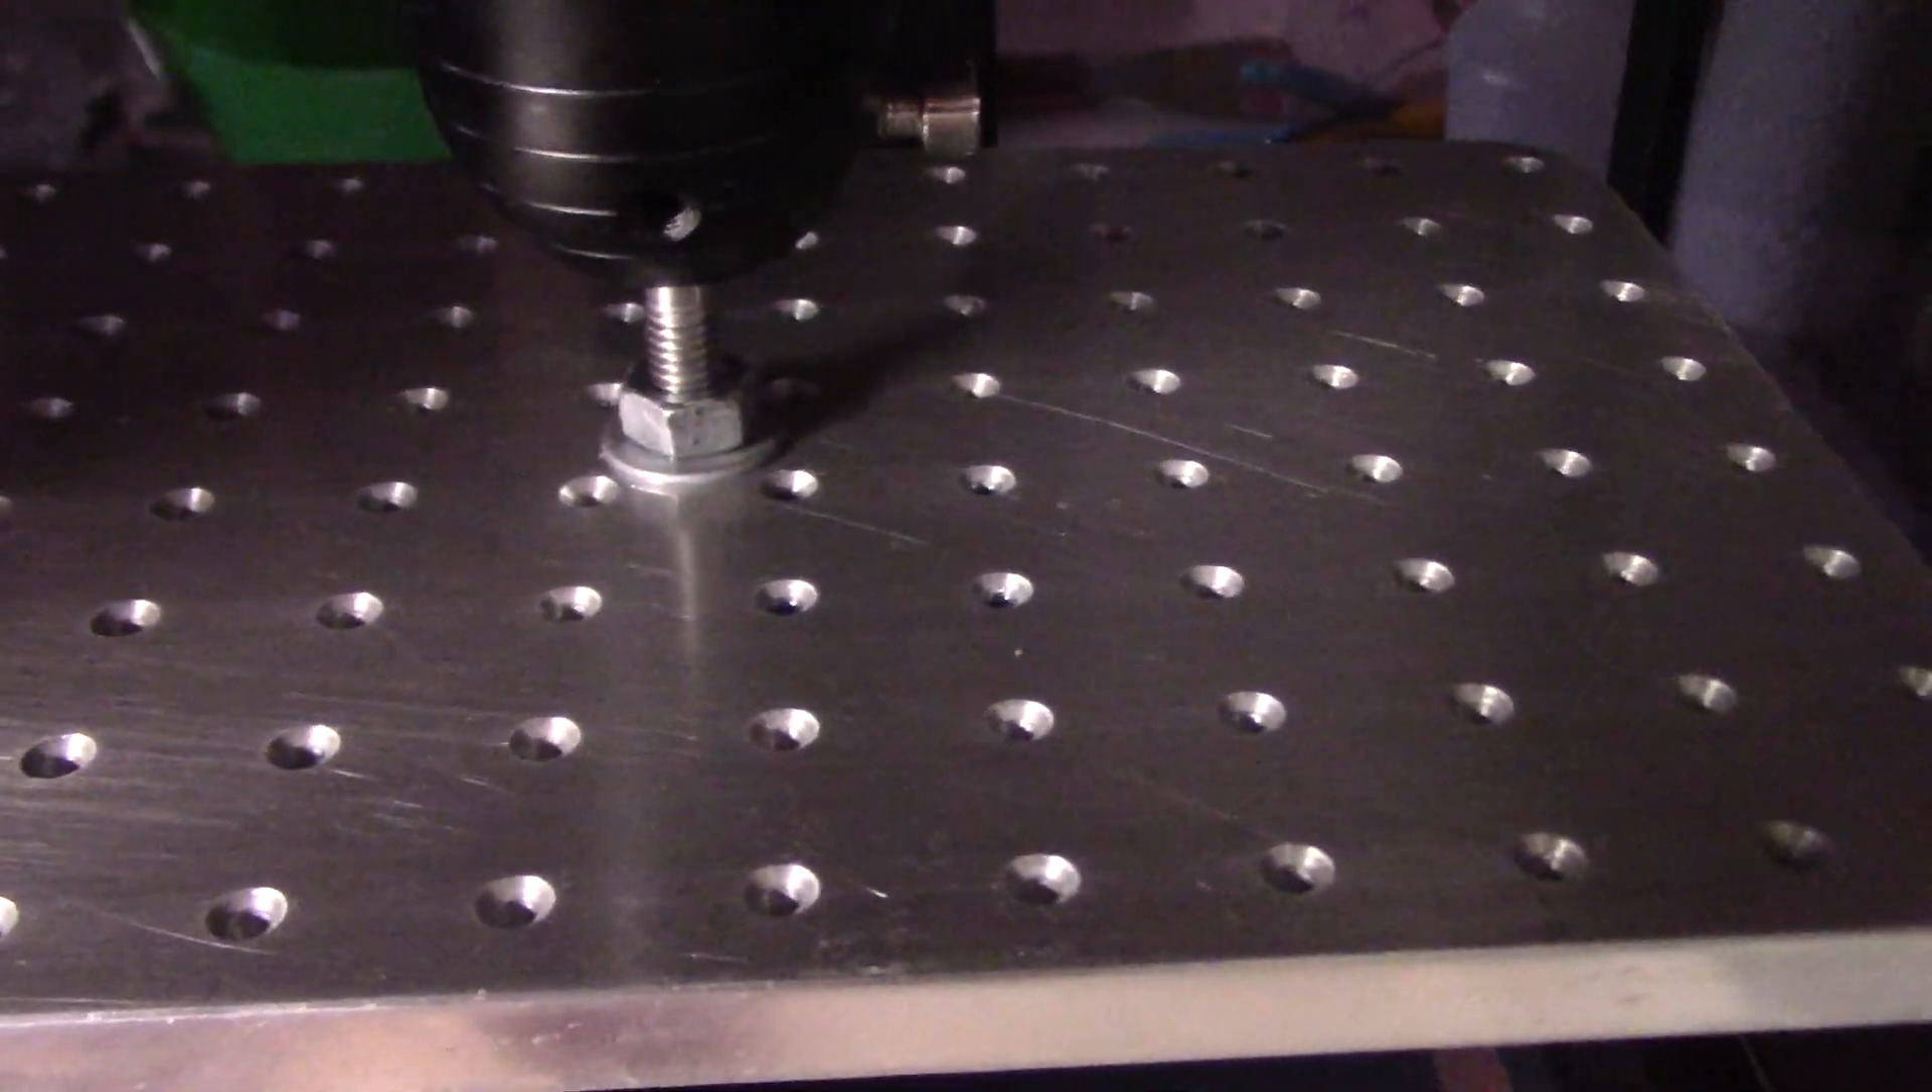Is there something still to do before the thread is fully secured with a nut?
No.